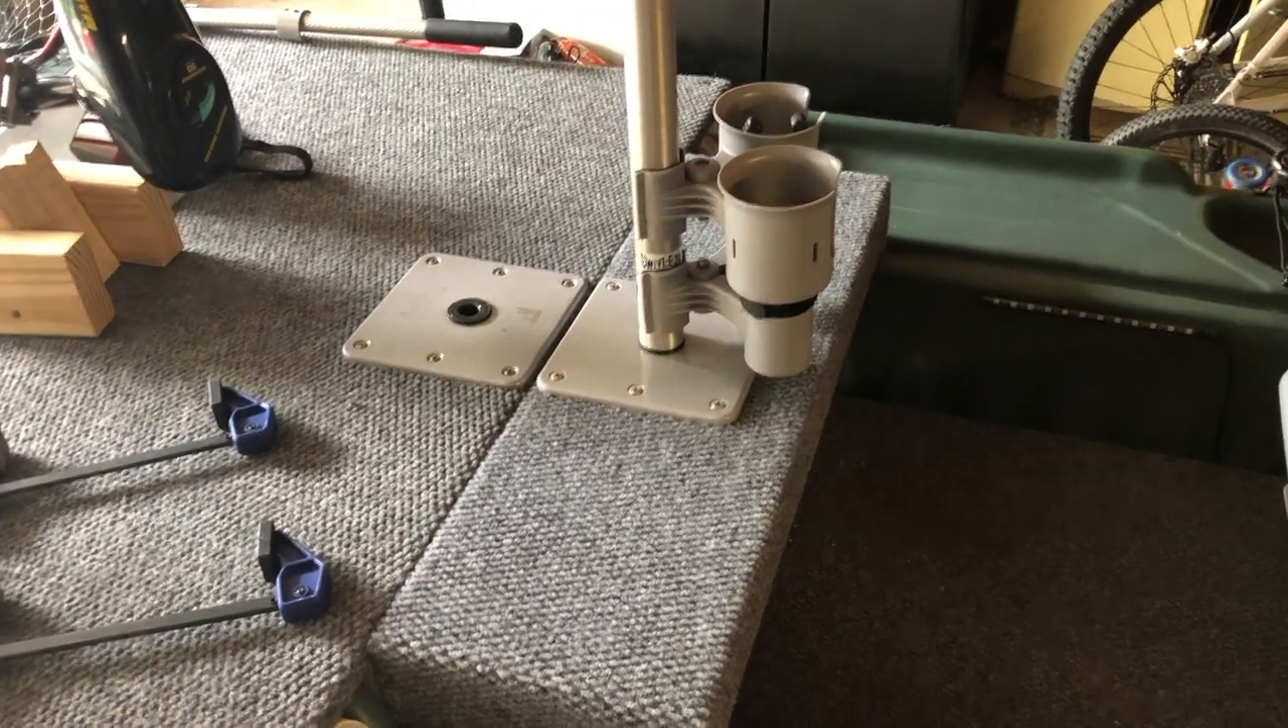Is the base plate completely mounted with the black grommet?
Yes.